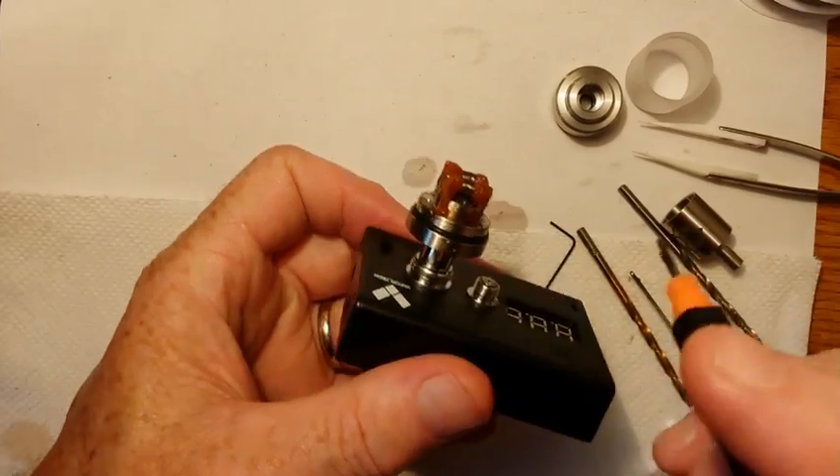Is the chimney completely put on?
No.